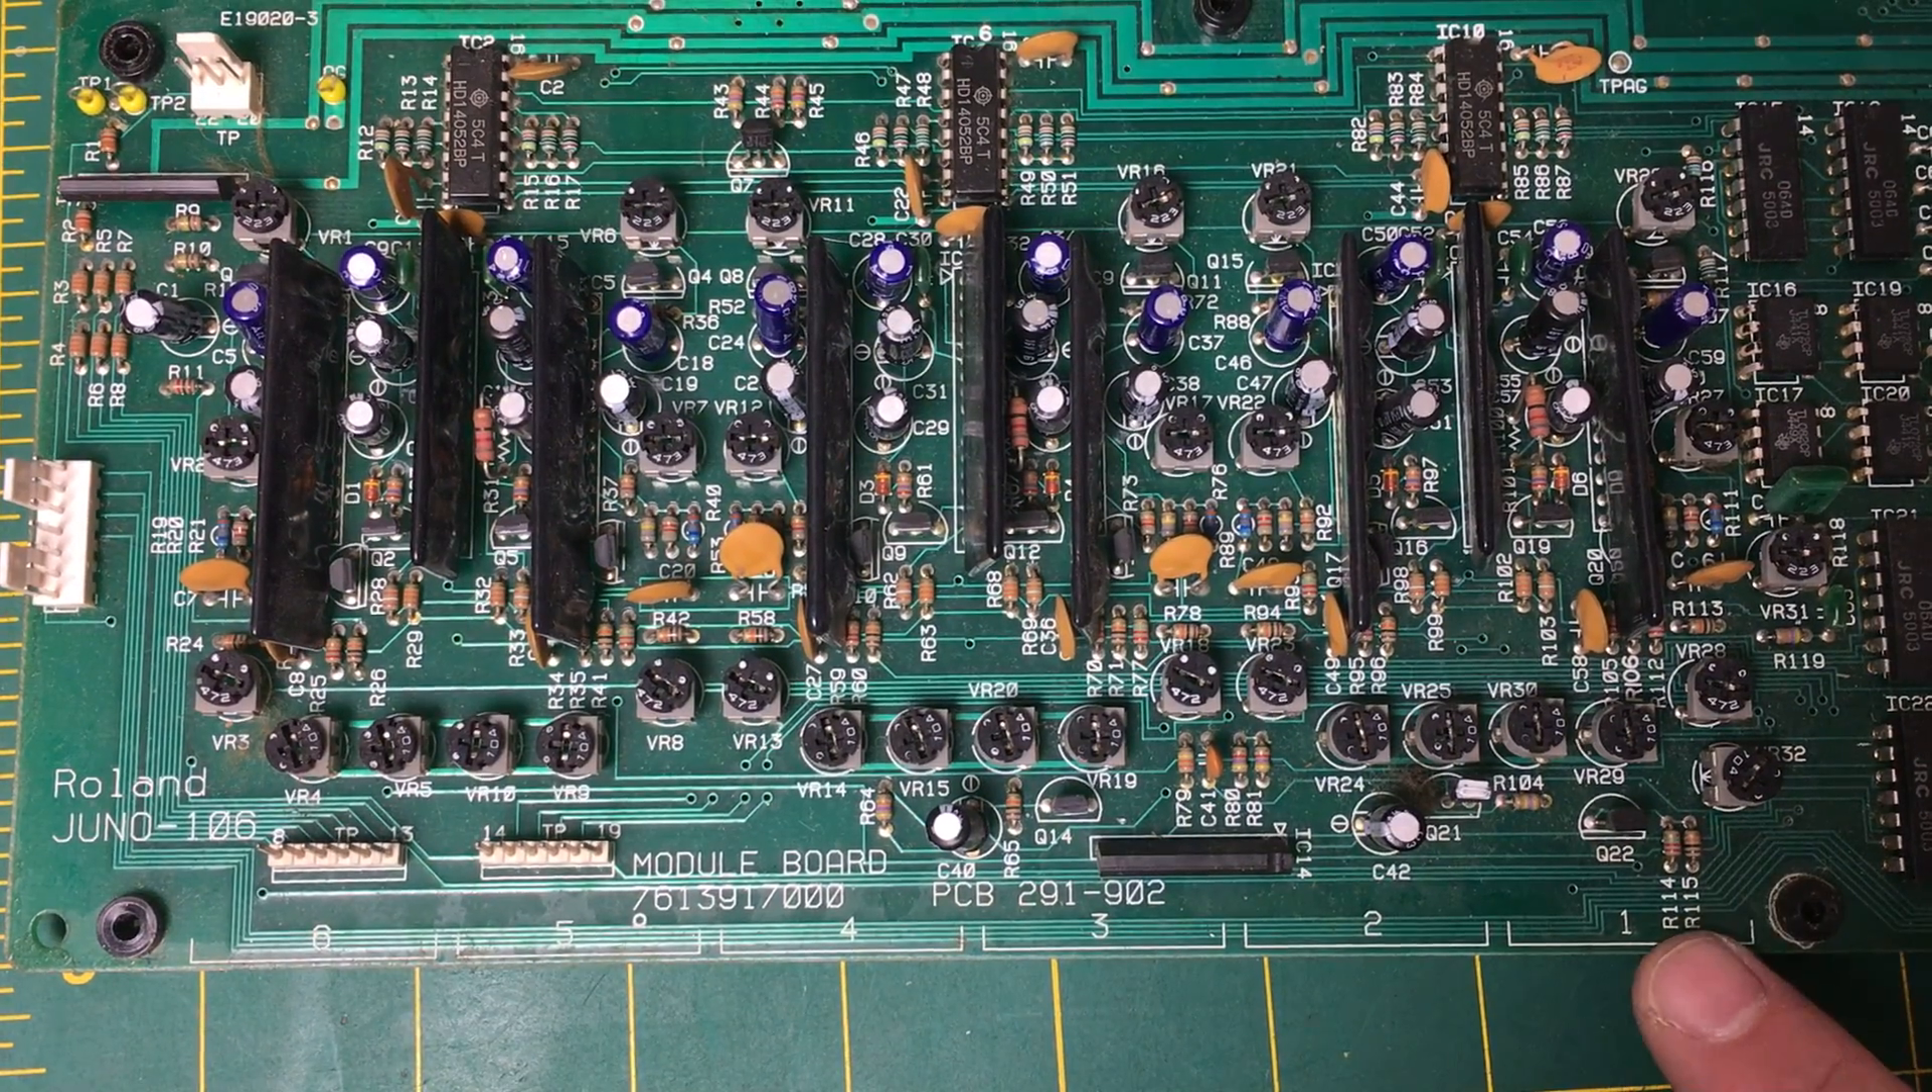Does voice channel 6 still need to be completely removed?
Yes.